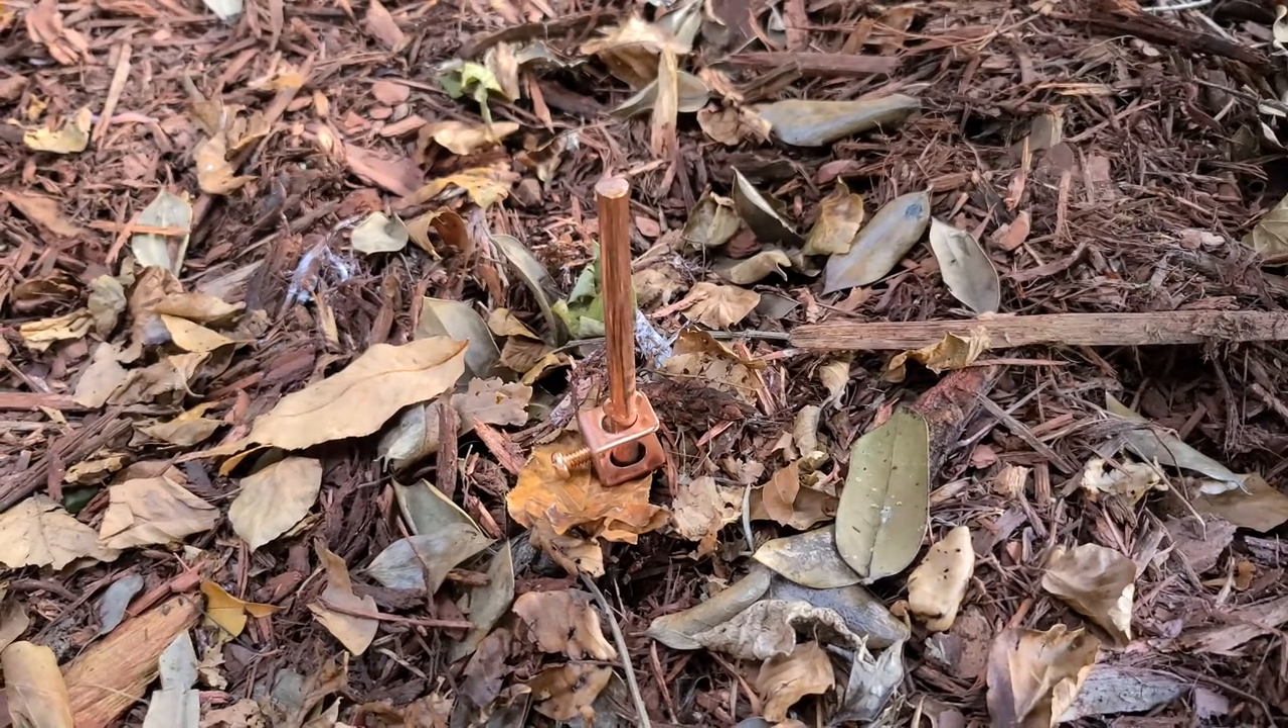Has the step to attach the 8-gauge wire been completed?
No.